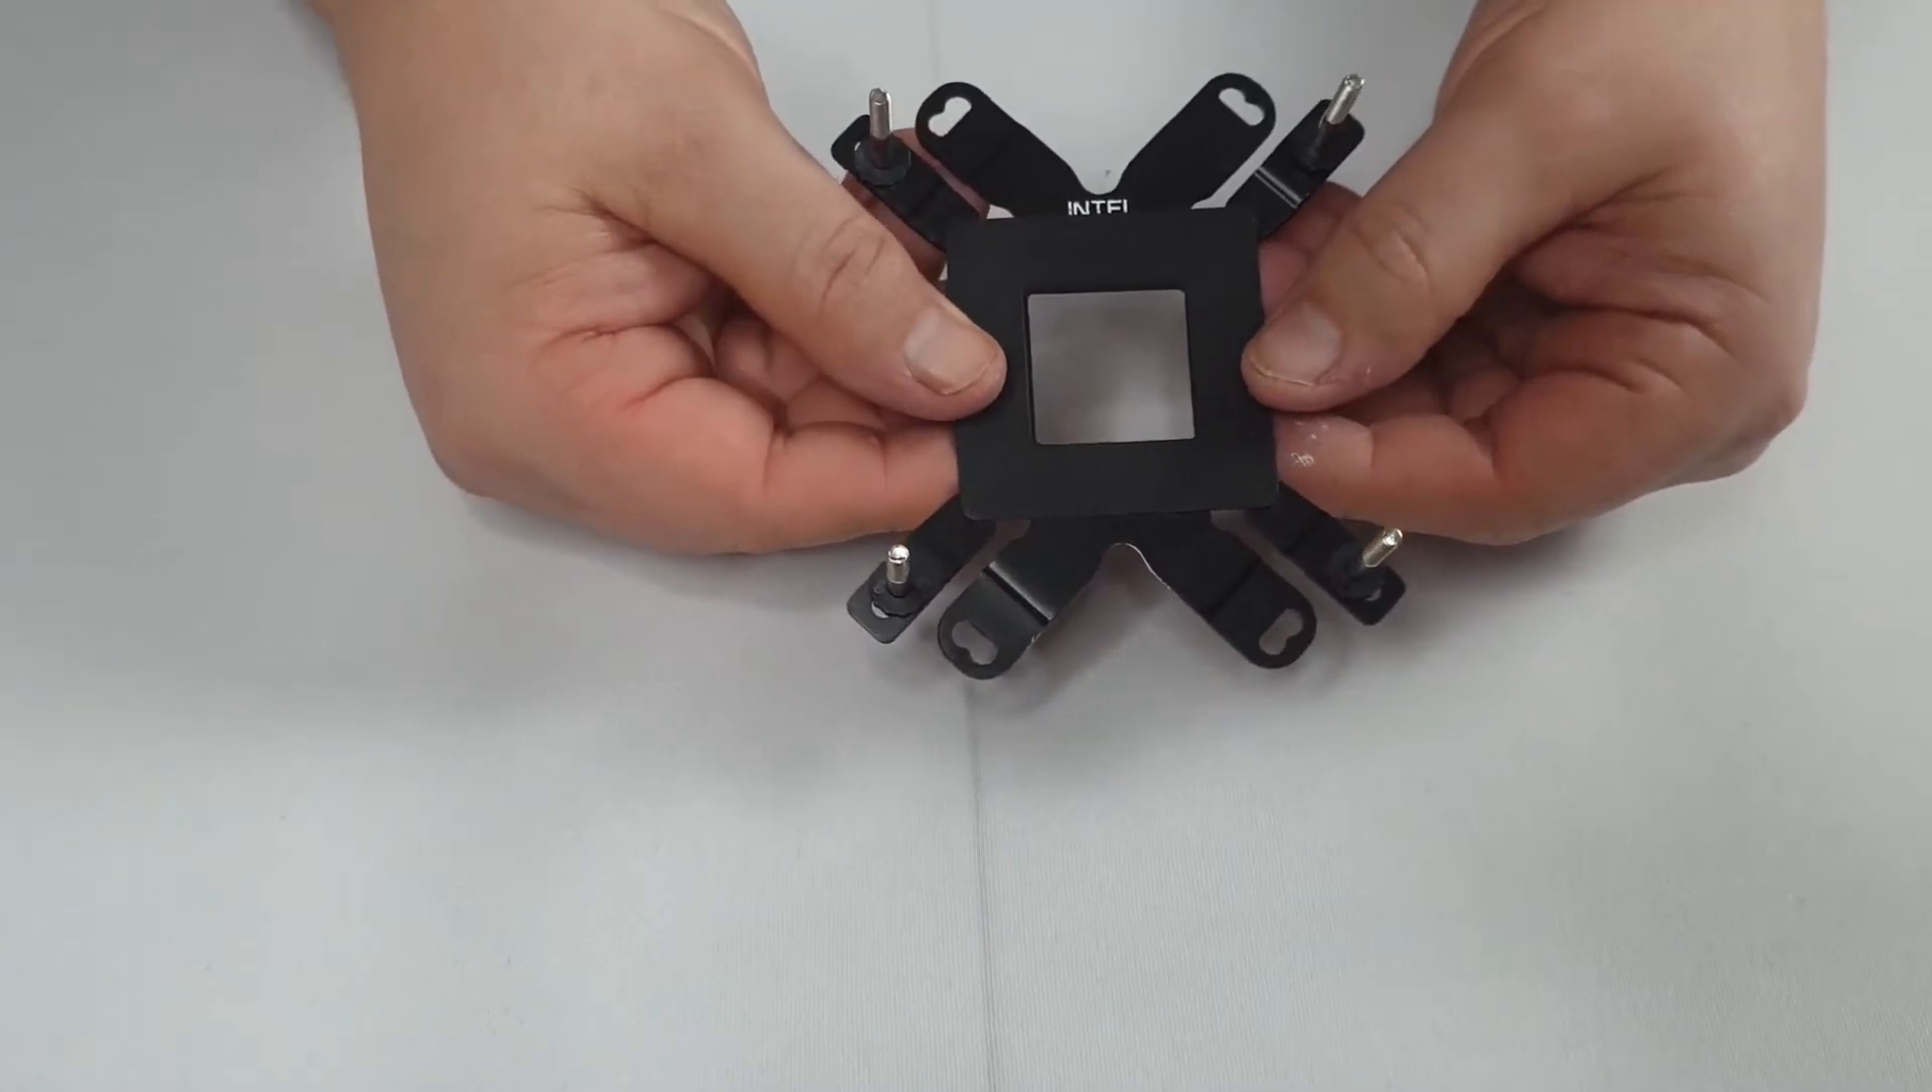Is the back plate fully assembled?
Yes.